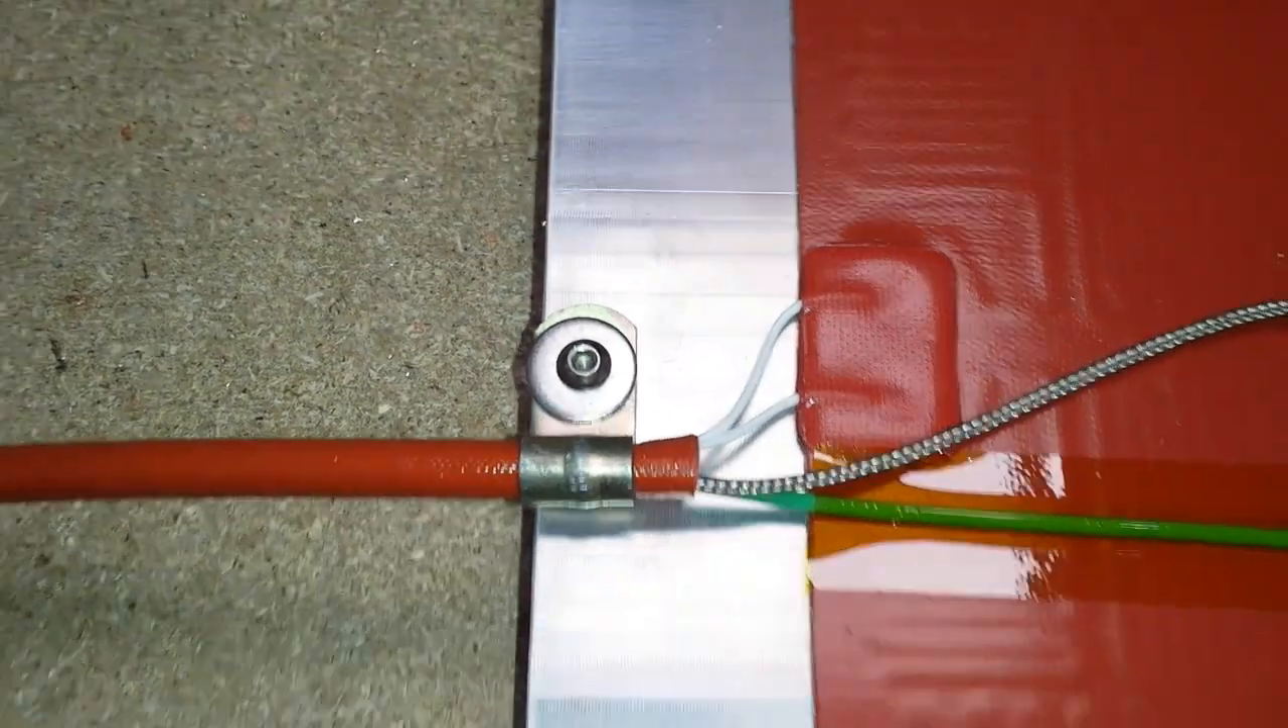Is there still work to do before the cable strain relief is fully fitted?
No.